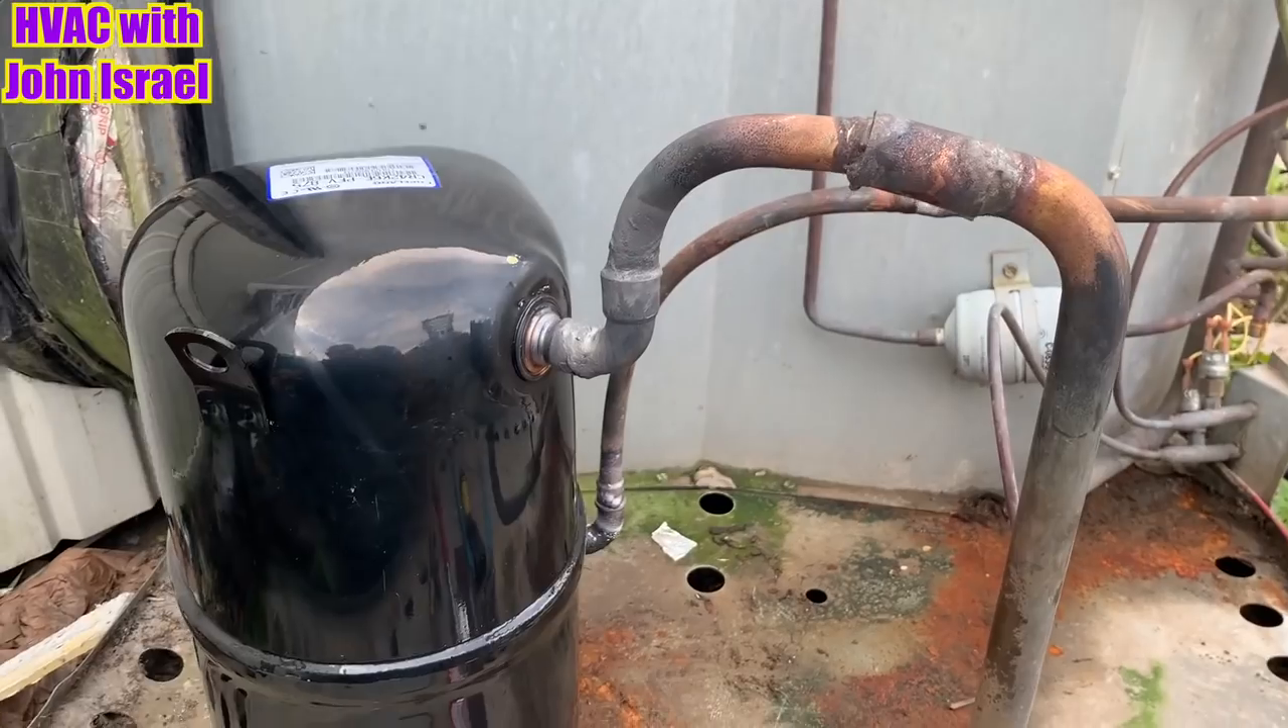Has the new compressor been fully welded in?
Yes.